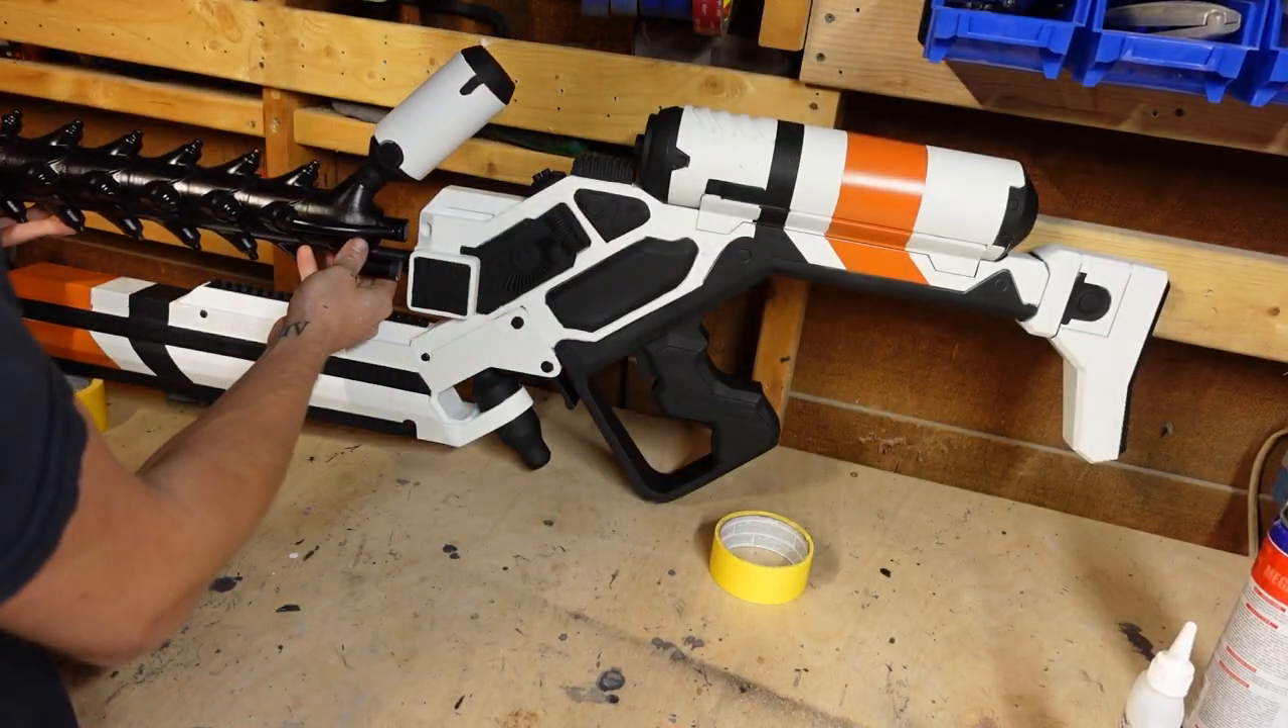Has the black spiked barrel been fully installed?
No.